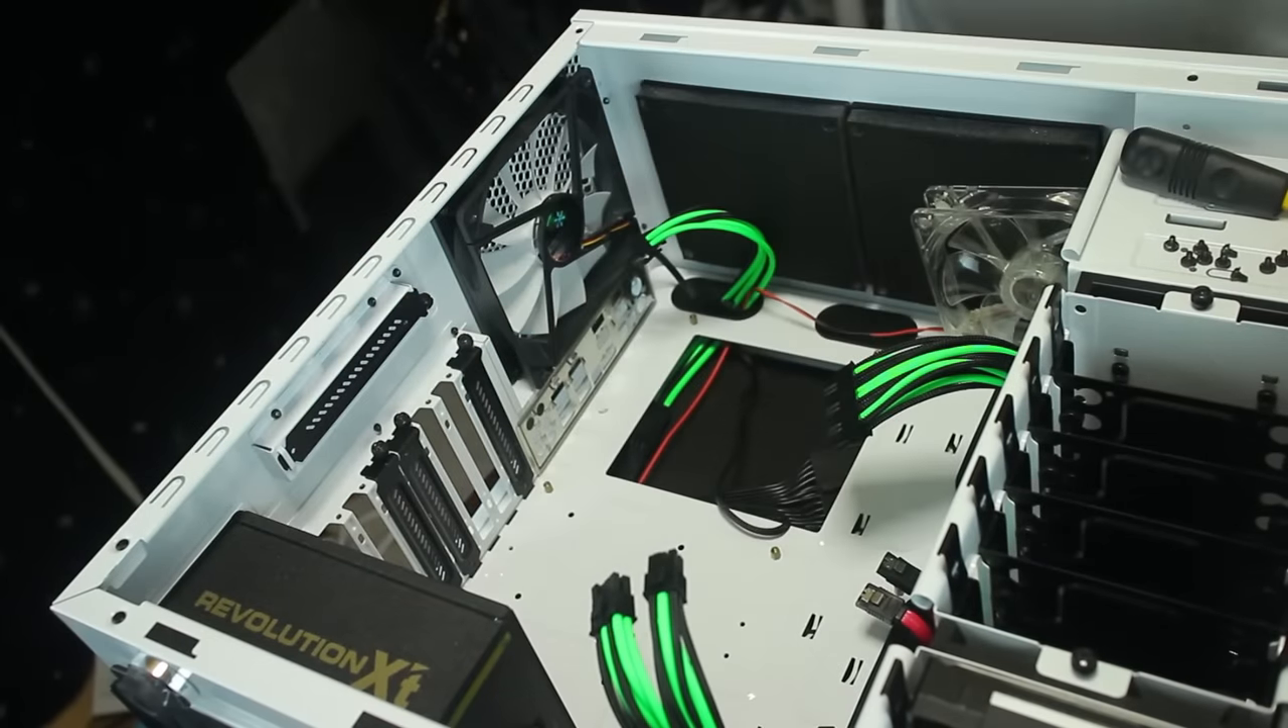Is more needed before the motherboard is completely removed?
No.